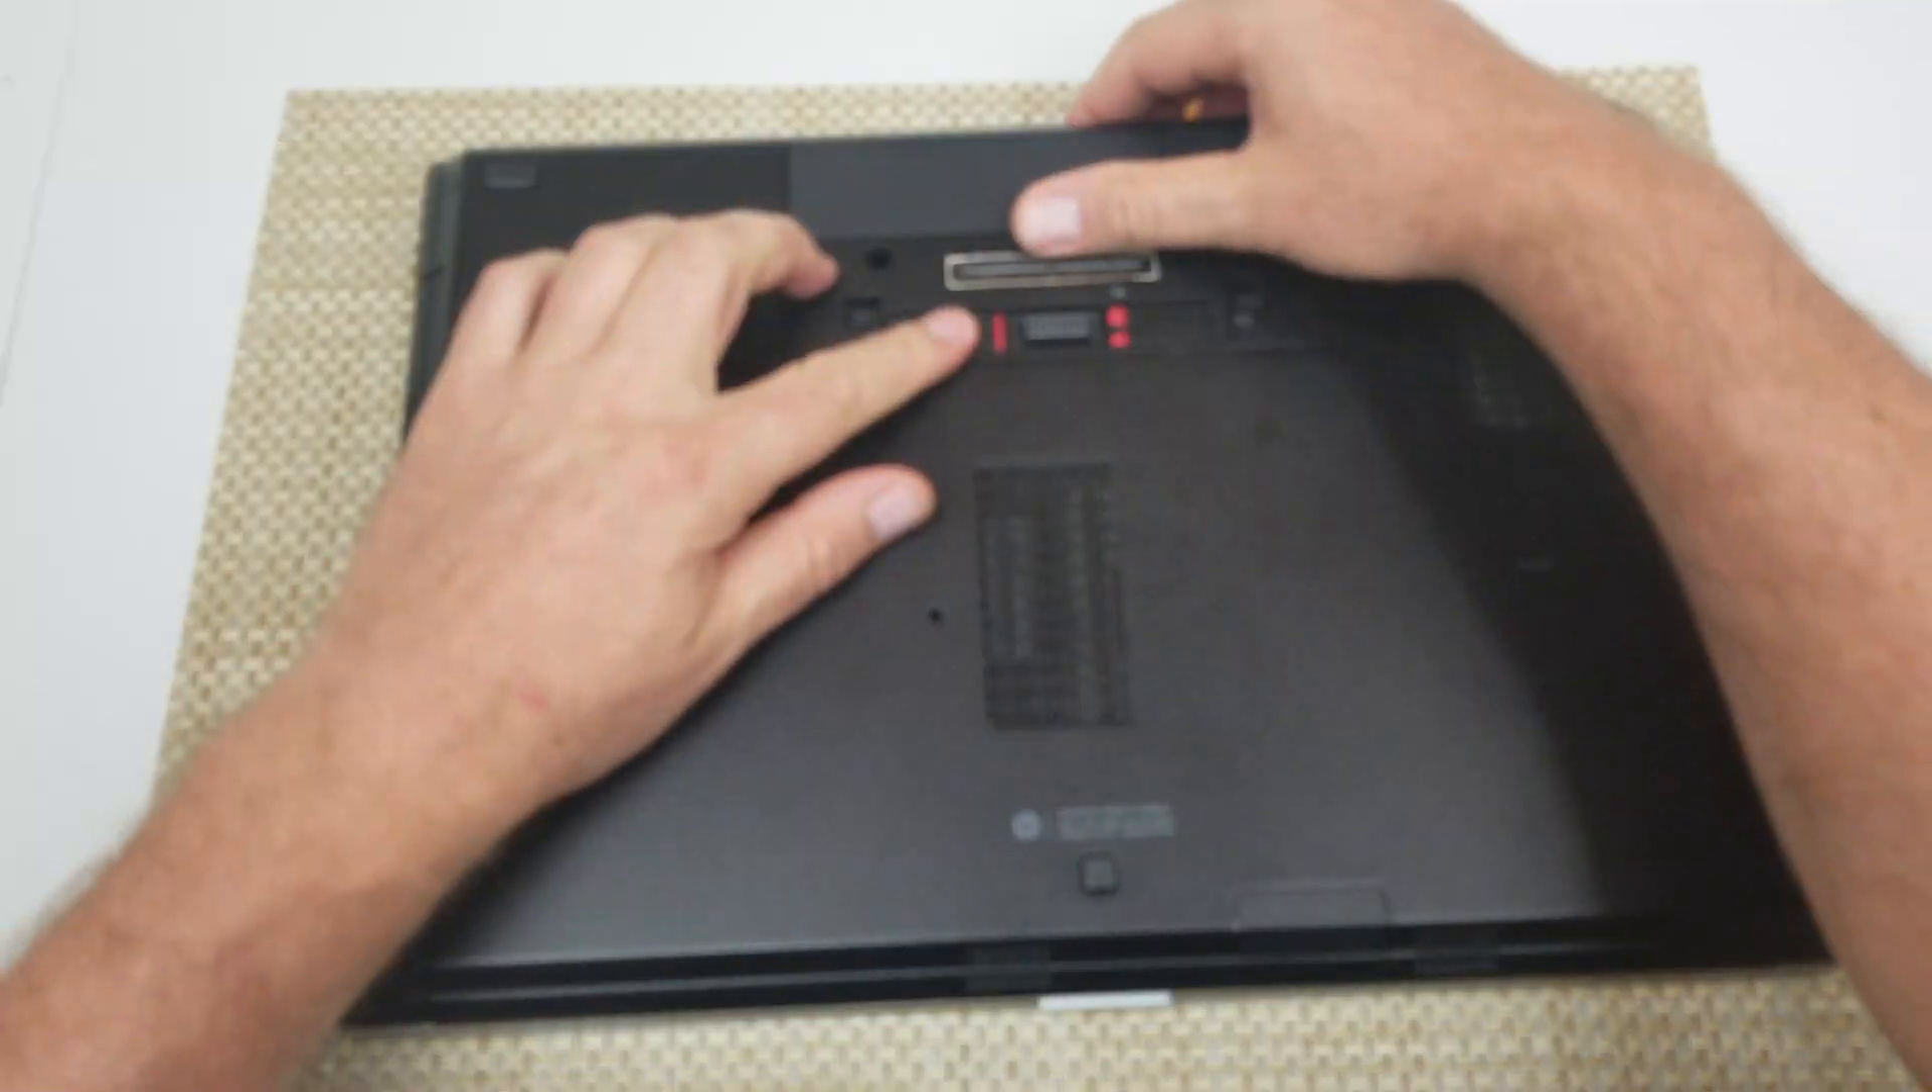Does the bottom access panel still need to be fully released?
Yes.